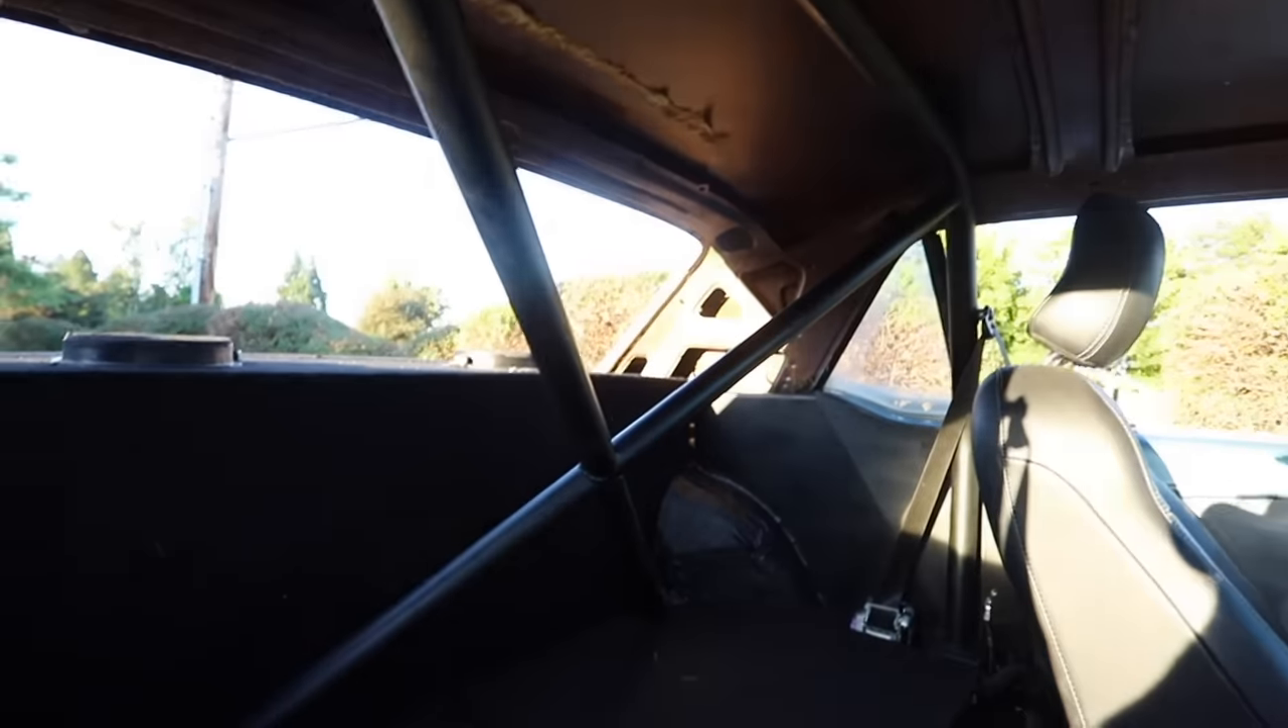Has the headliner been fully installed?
No.